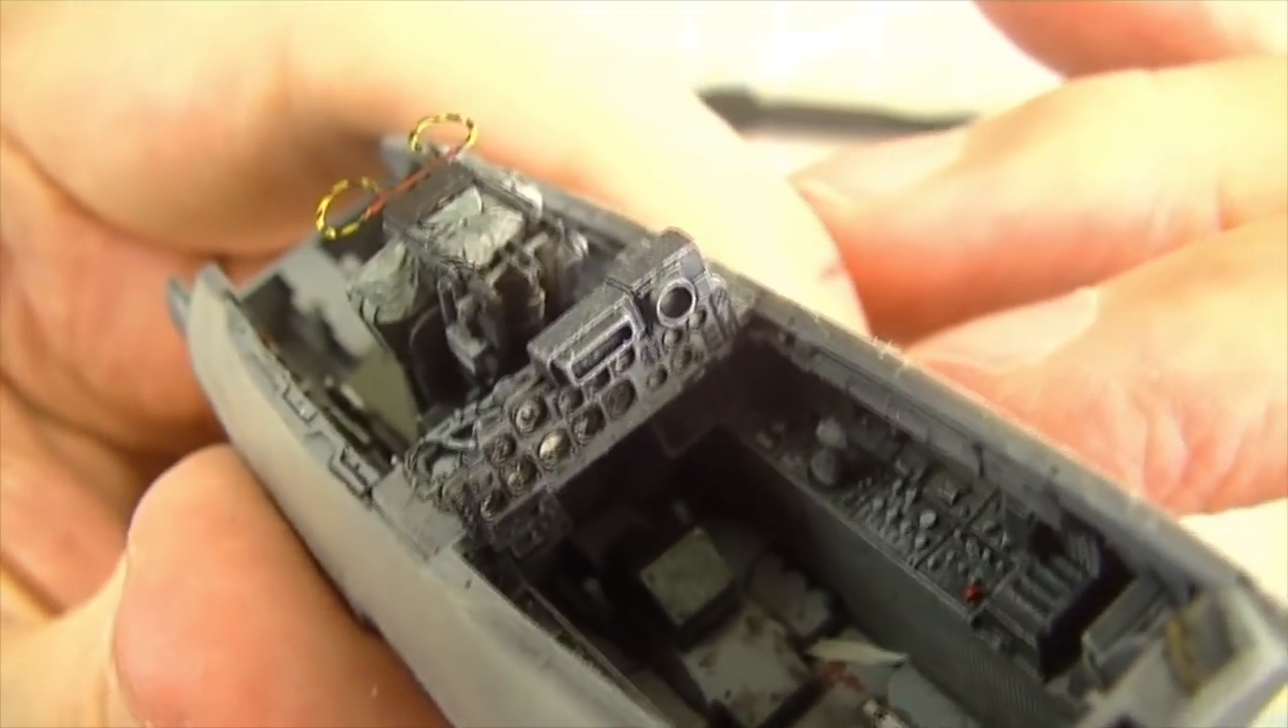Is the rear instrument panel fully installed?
Yes.